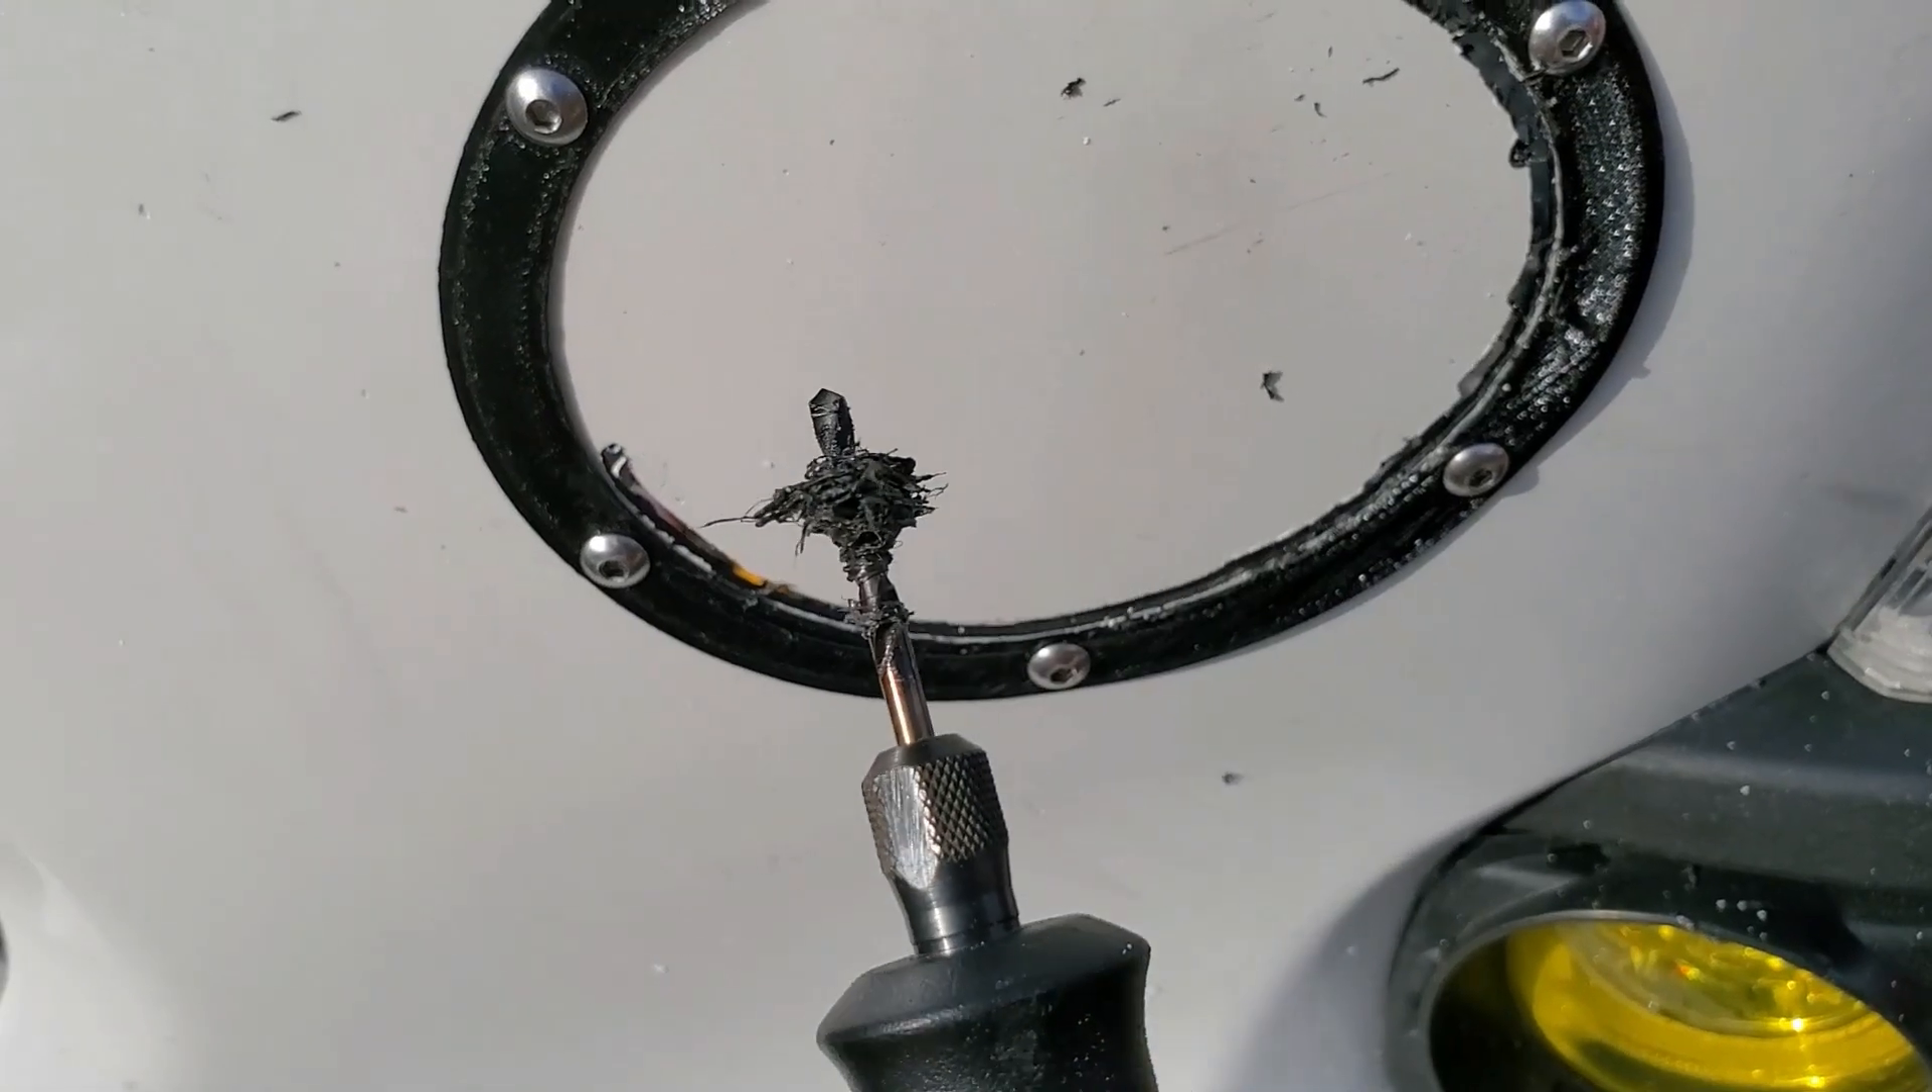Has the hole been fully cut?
No.